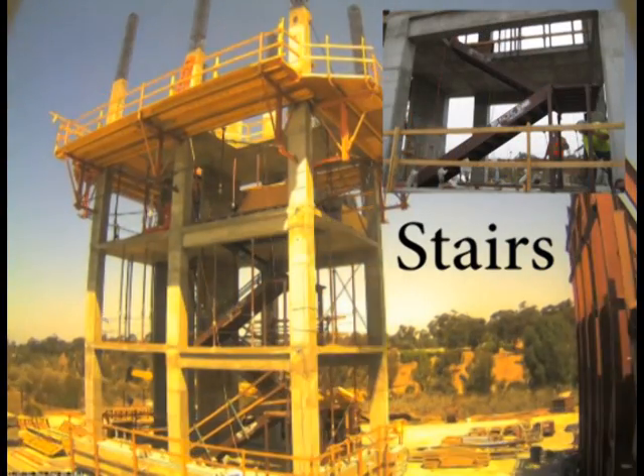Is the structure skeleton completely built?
No.